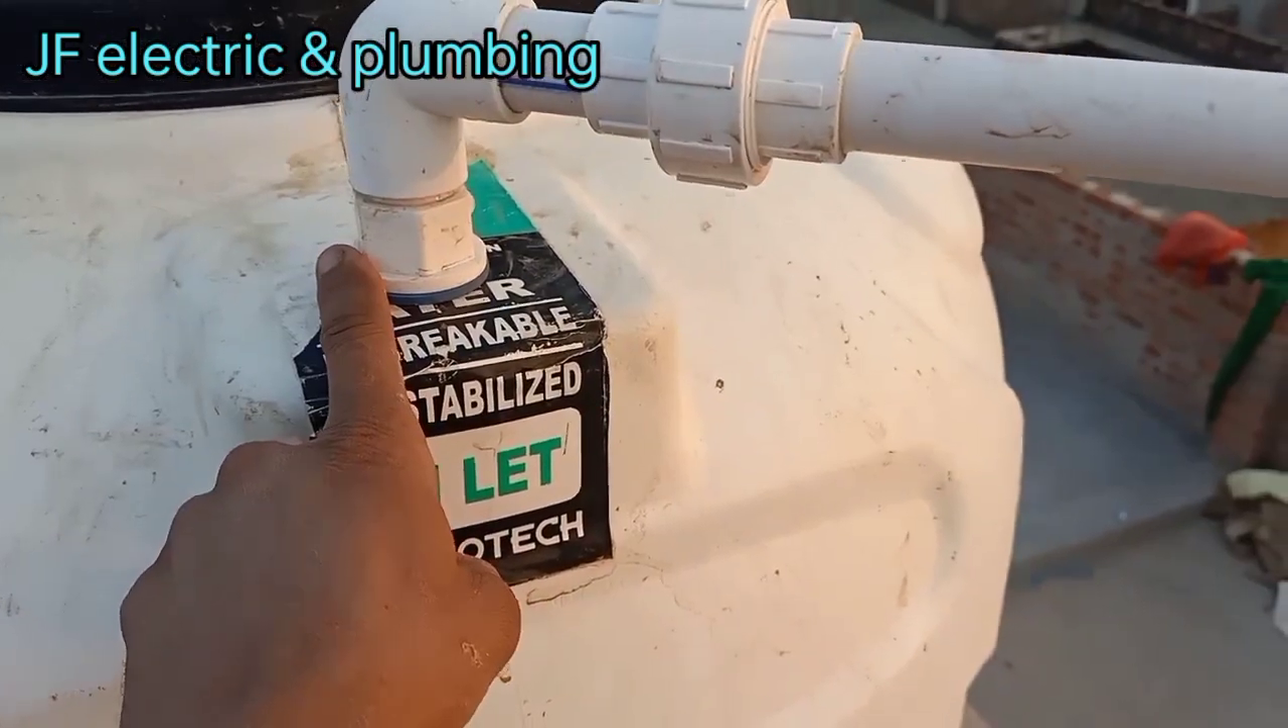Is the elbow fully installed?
Yes.